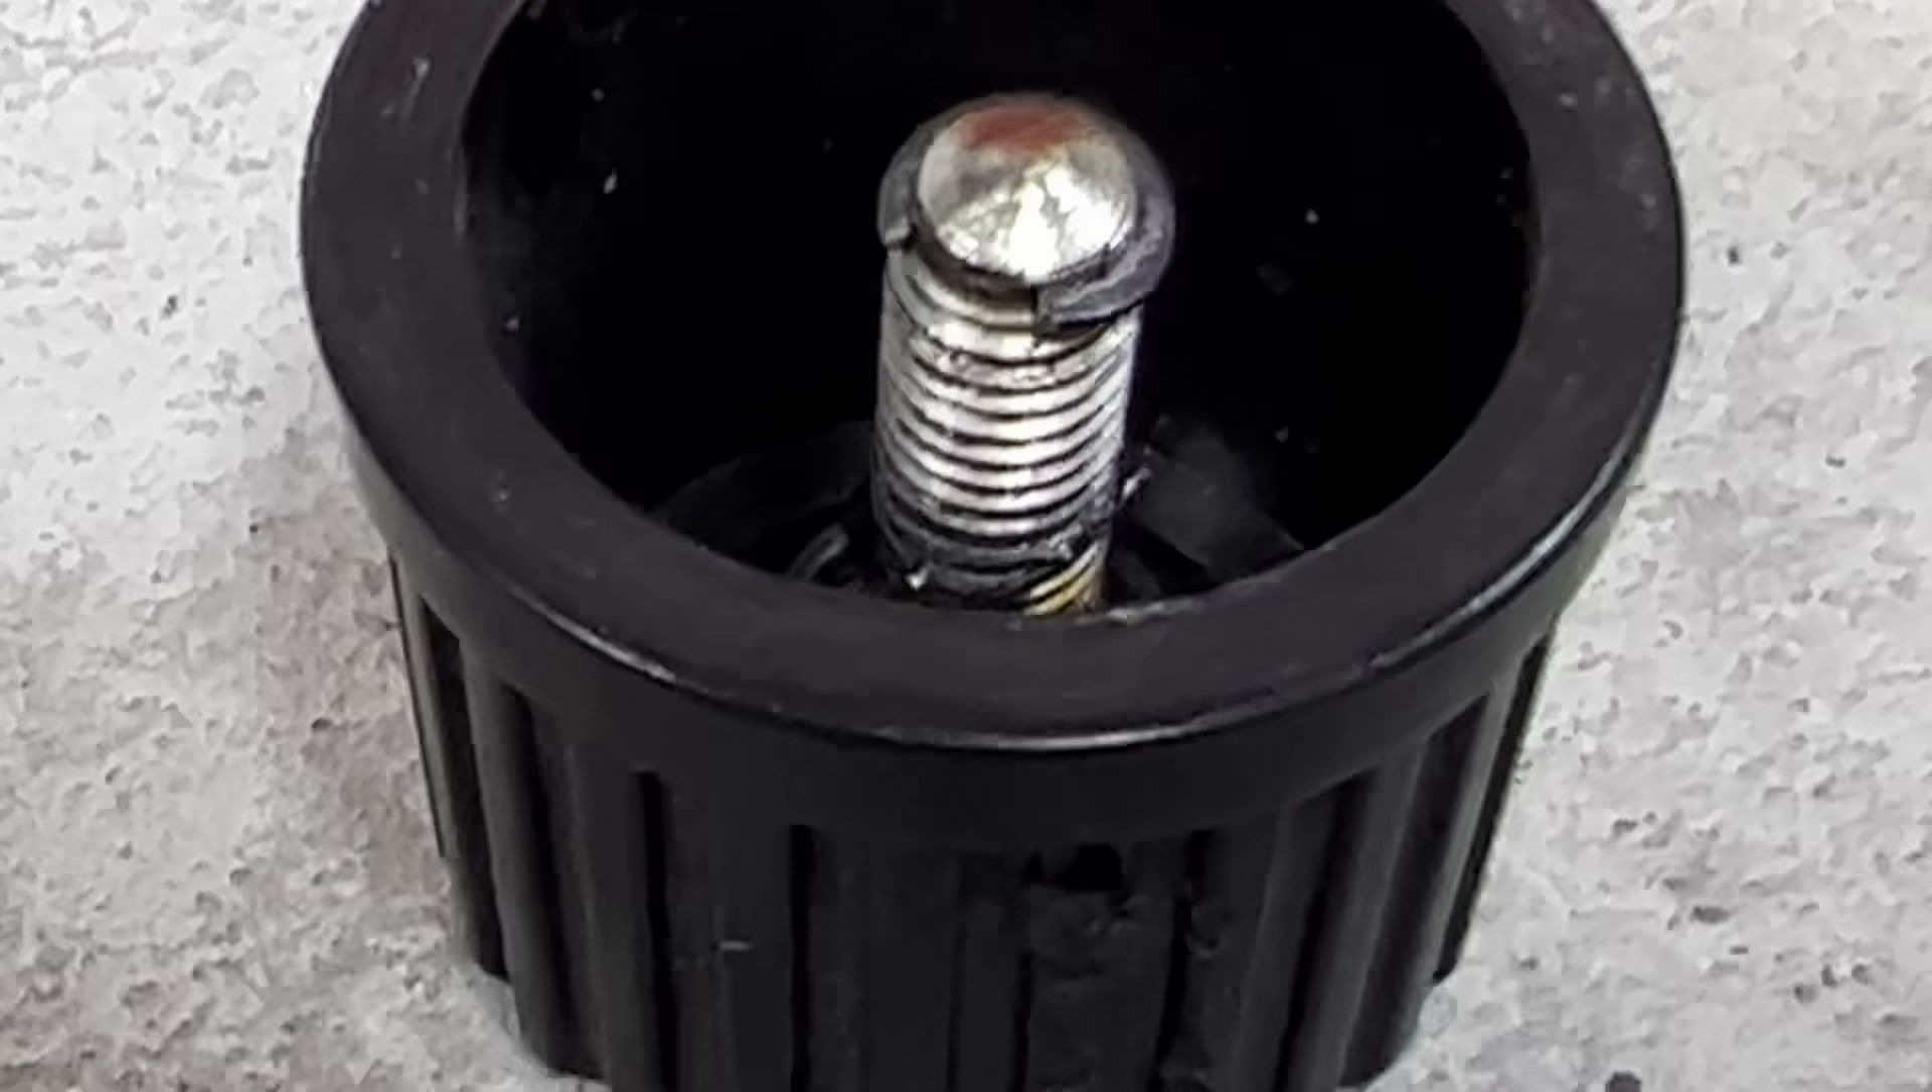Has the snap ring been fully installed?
Yes.